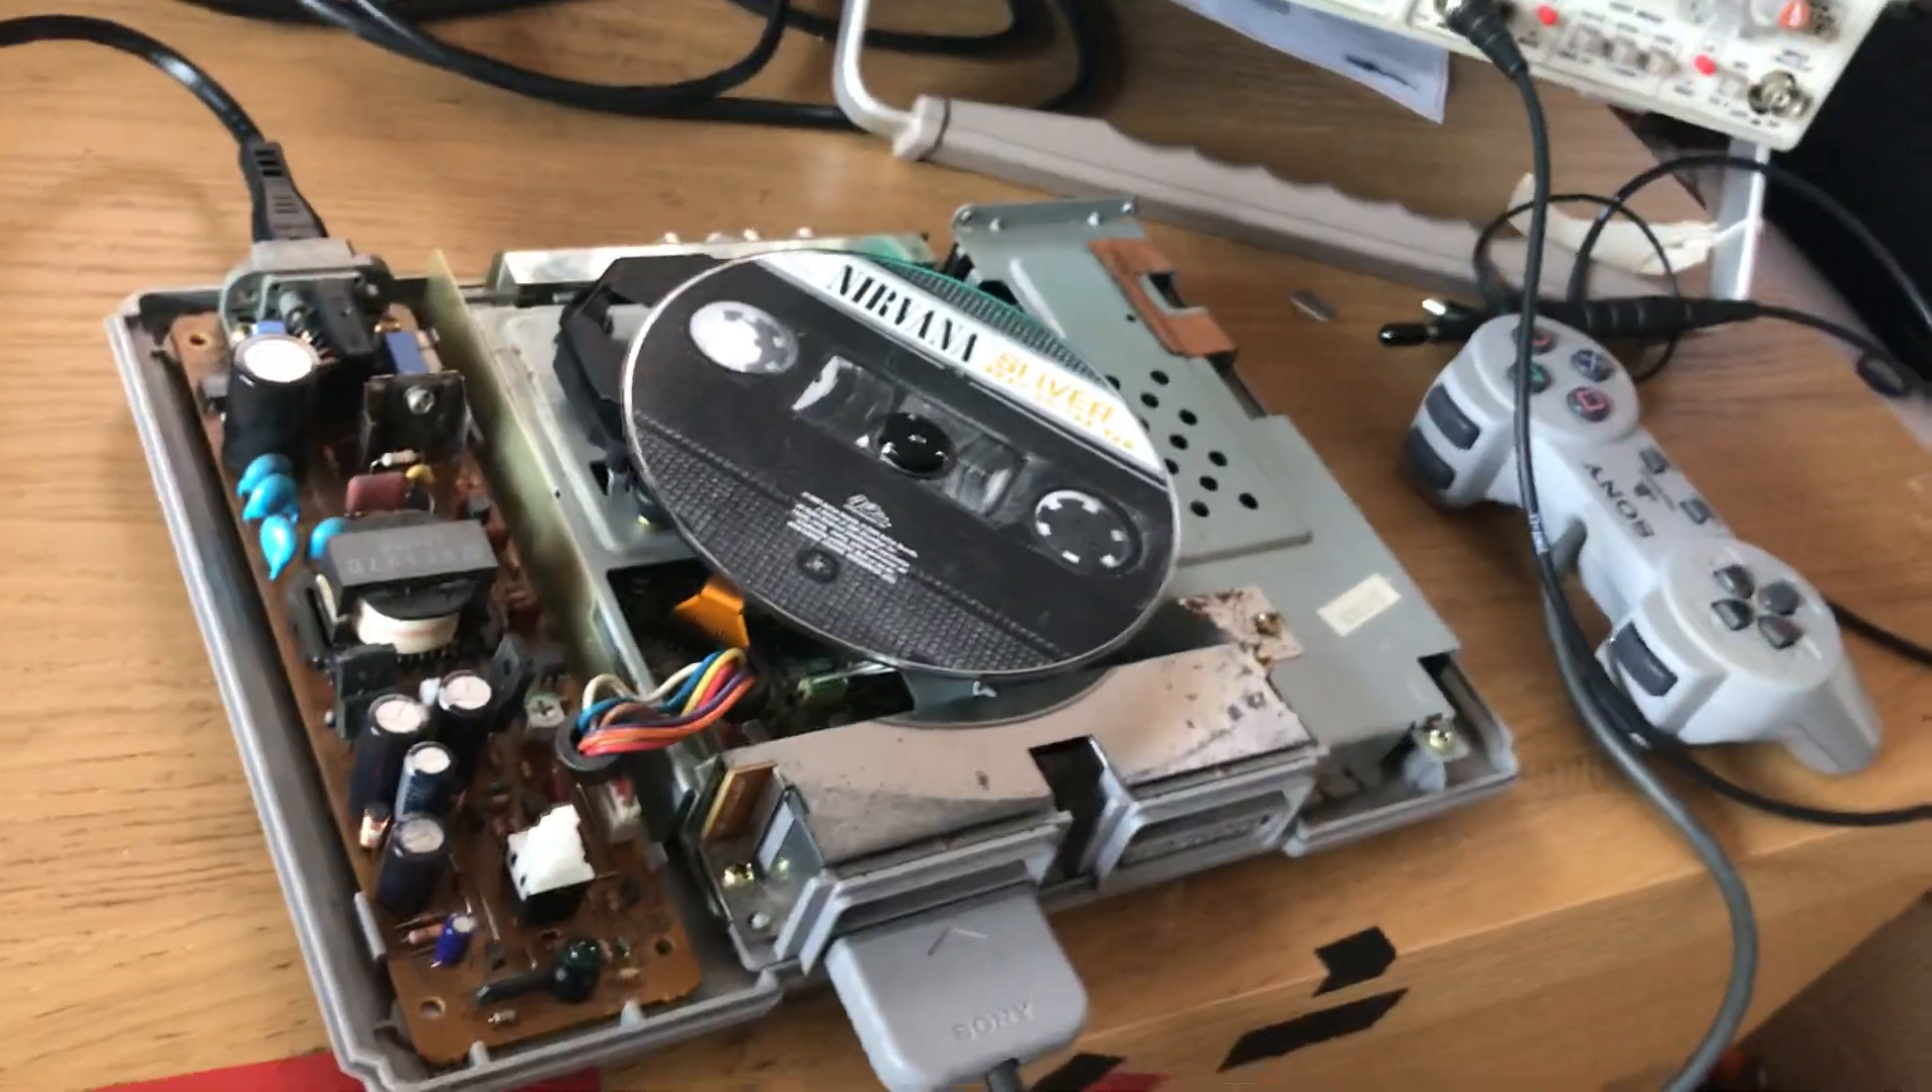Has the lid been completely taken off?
Yes.